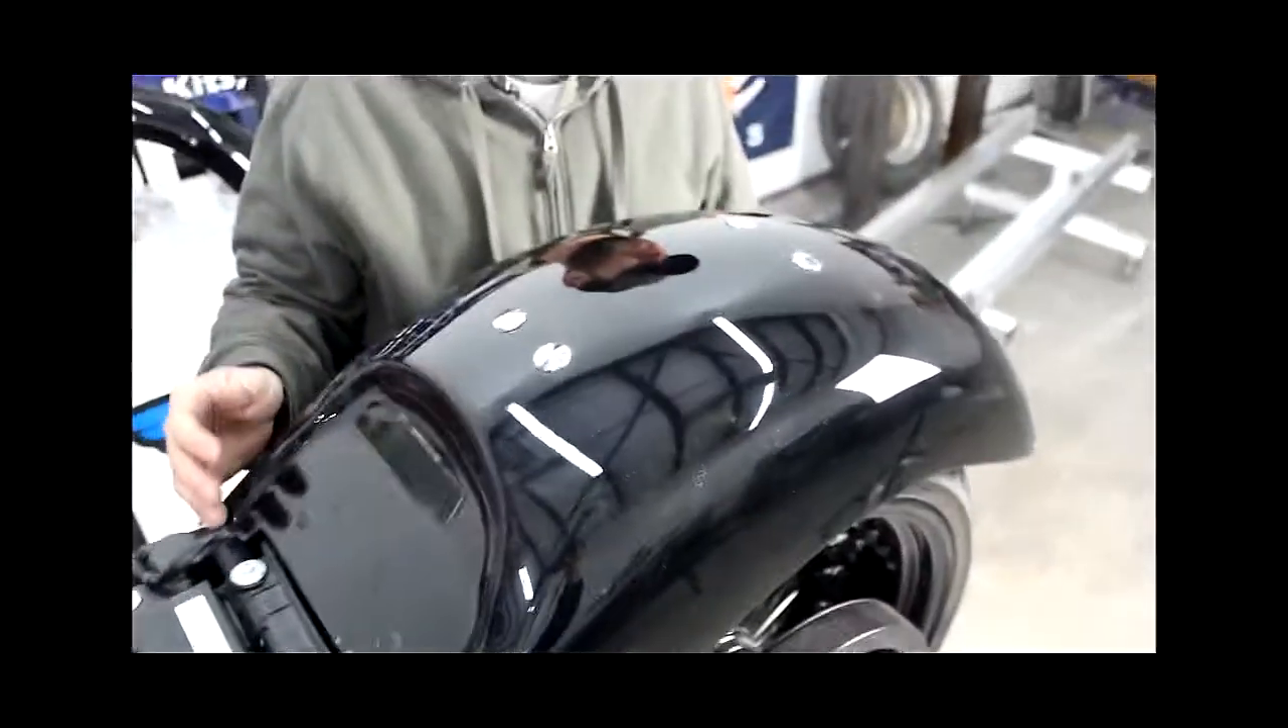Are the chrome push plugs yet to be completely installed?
No.